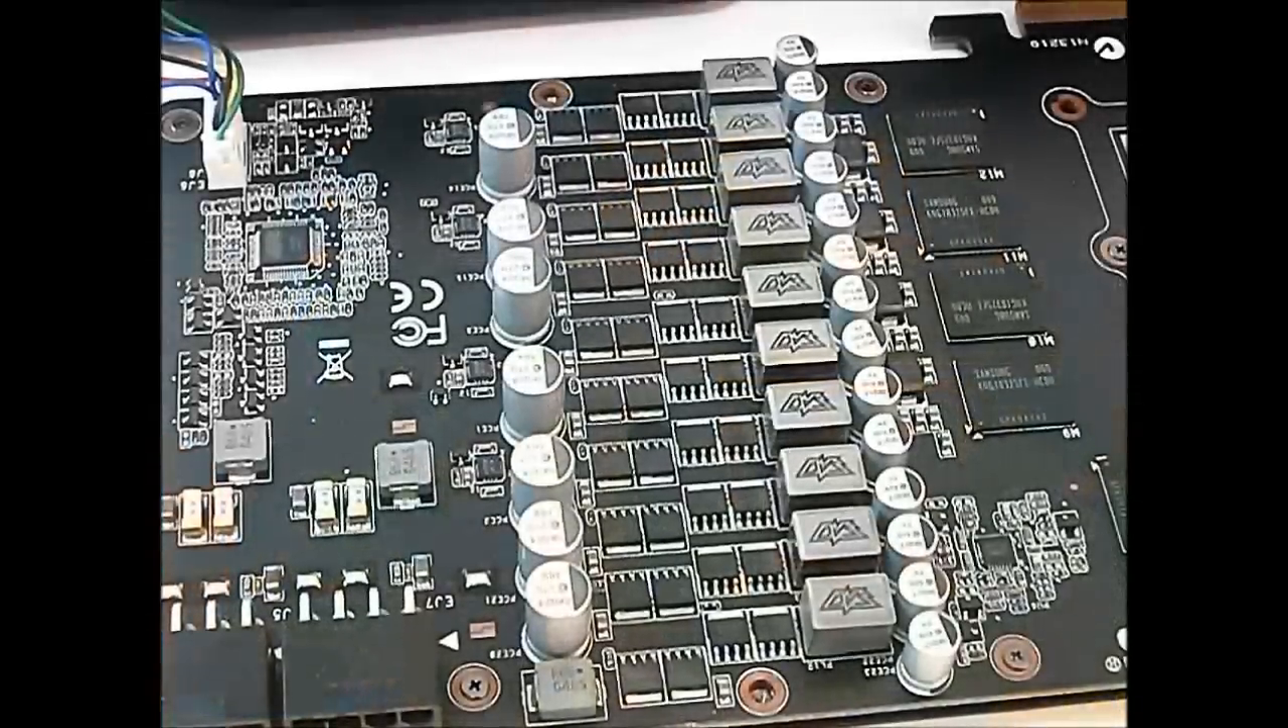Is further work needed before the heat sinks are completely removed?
No.